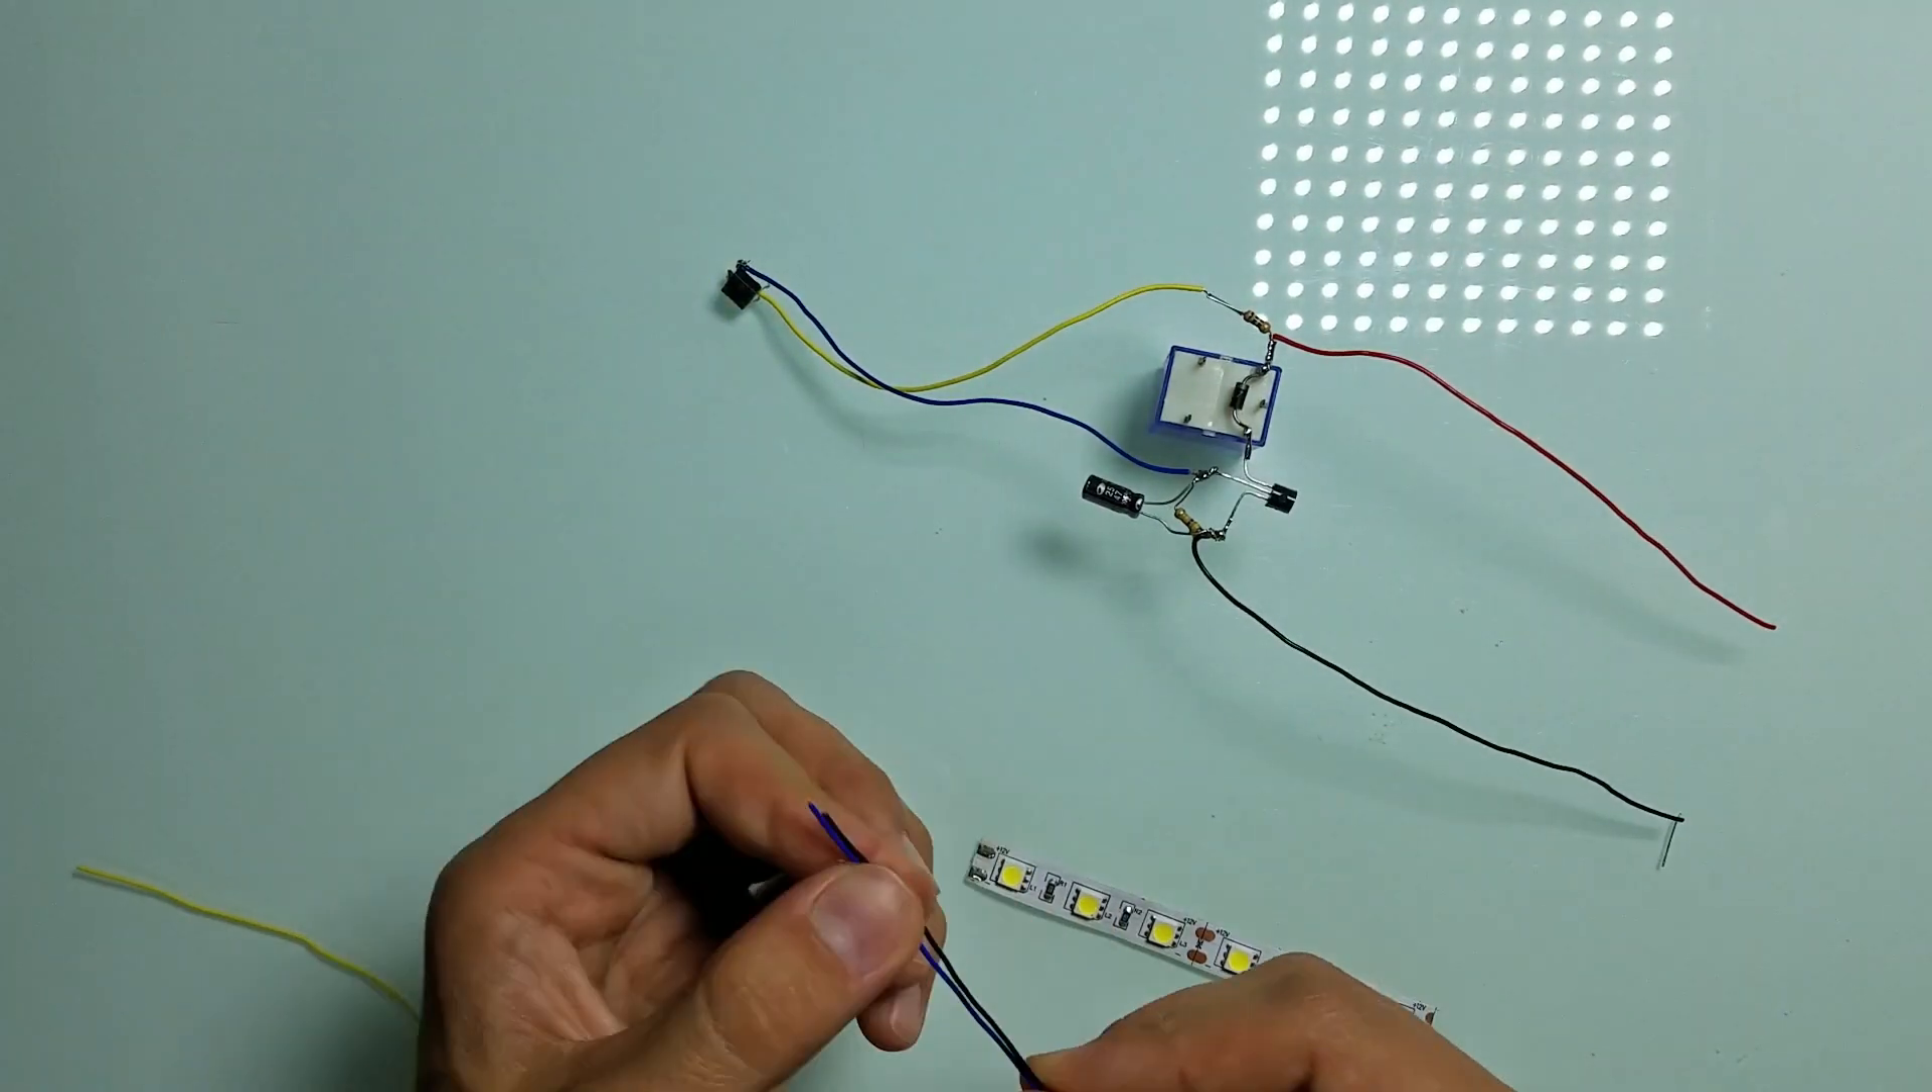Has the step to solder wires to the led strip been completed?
No.